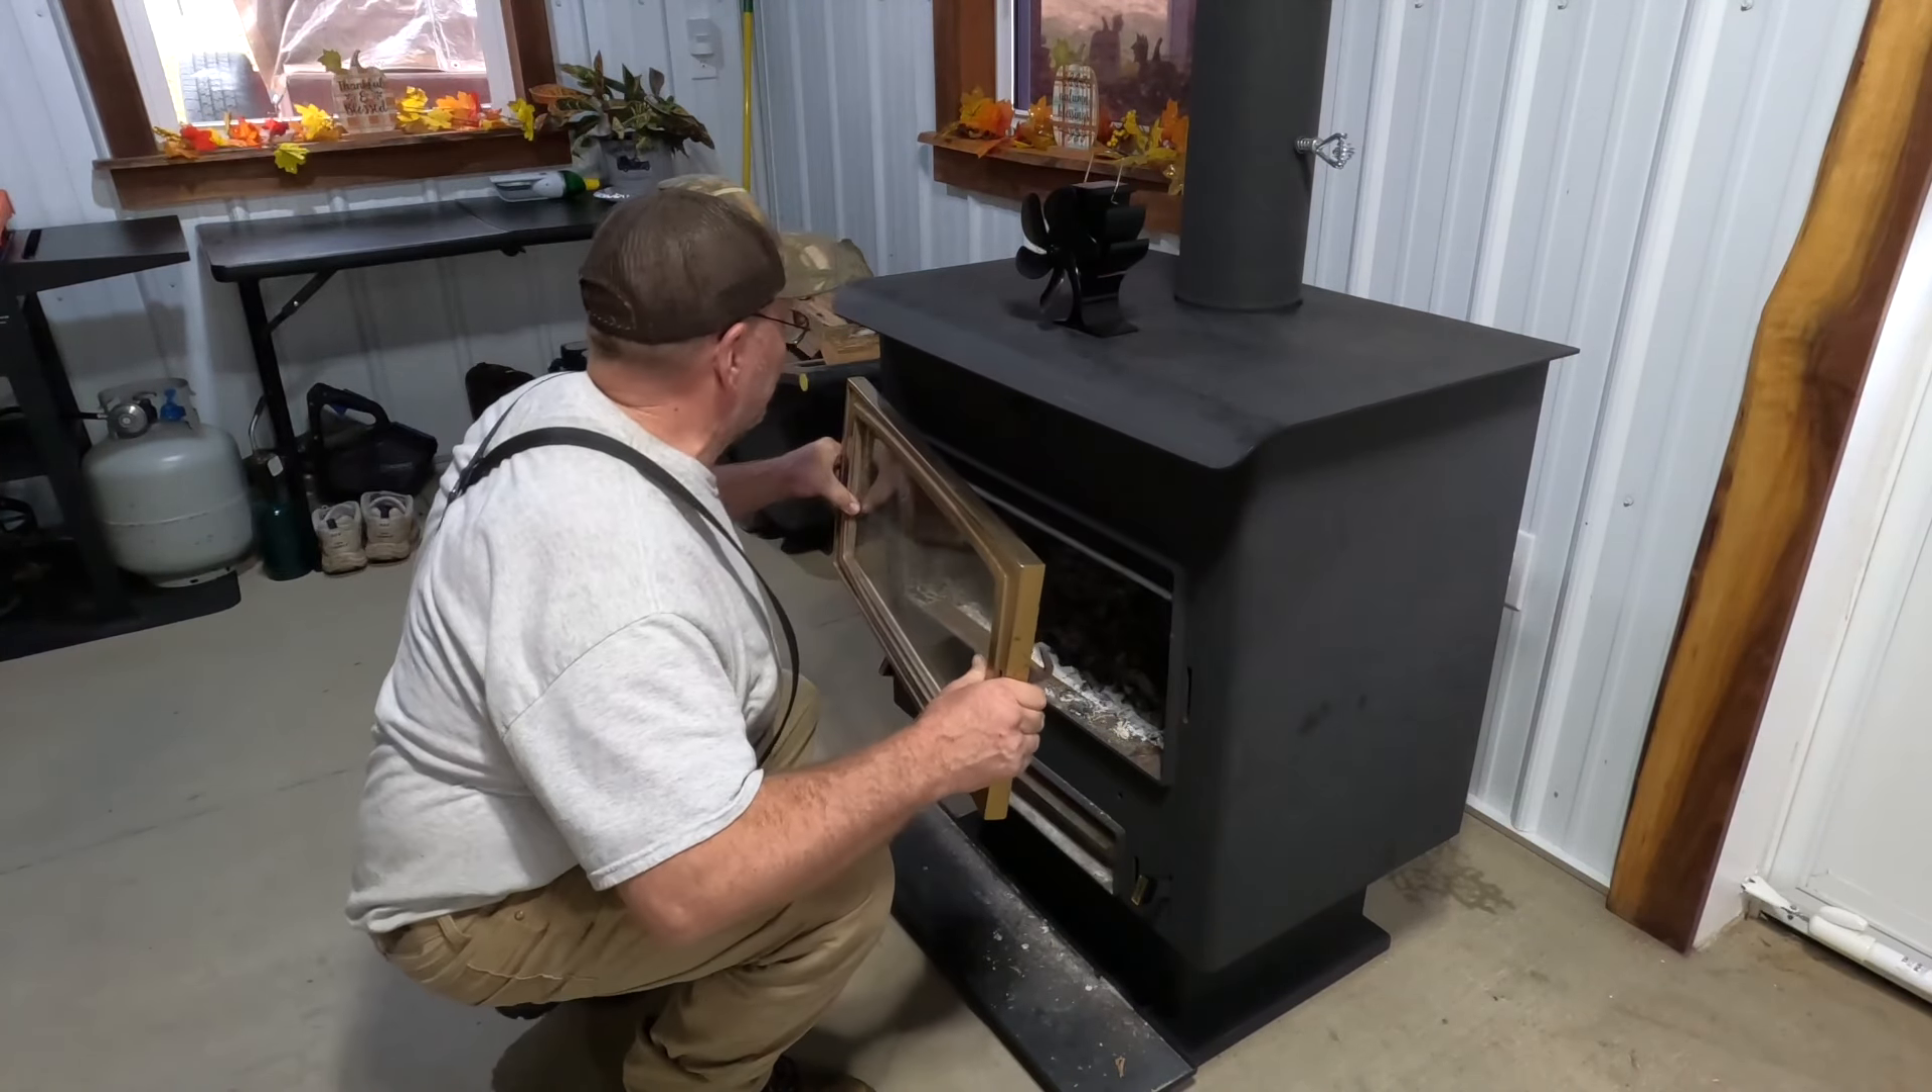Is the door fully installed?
No.